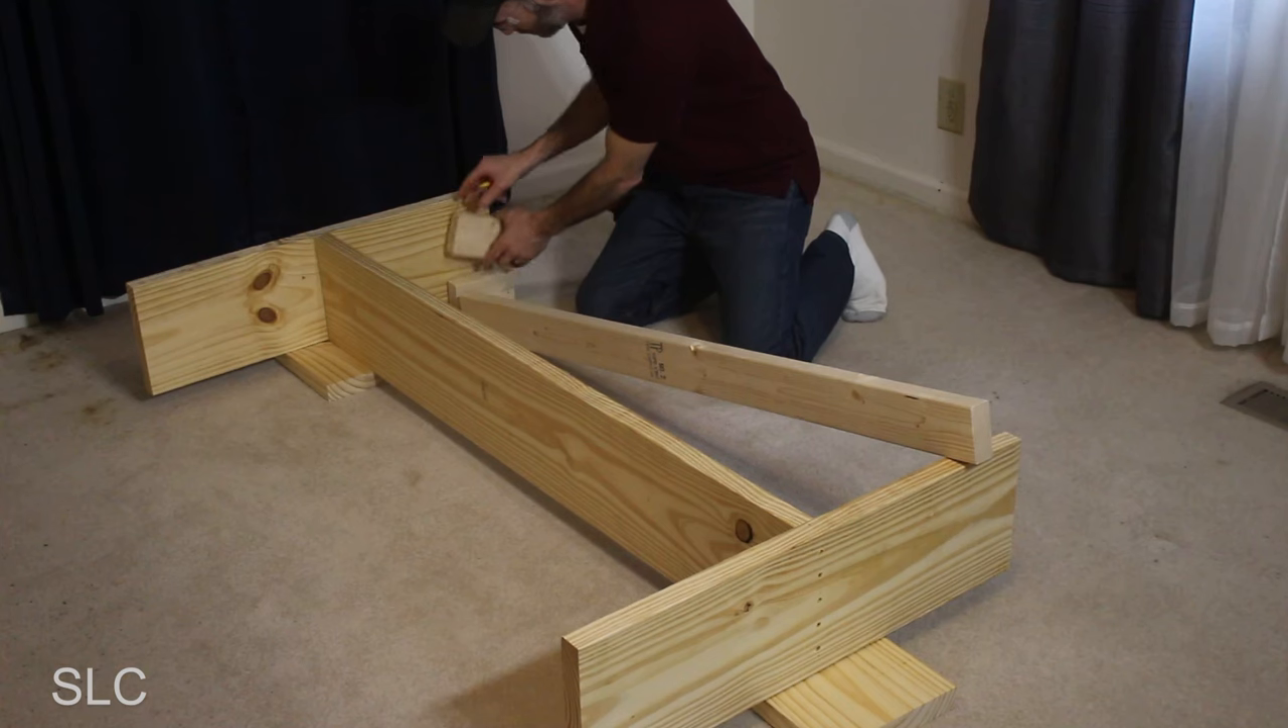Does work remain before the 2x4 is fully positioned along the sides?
Yes.